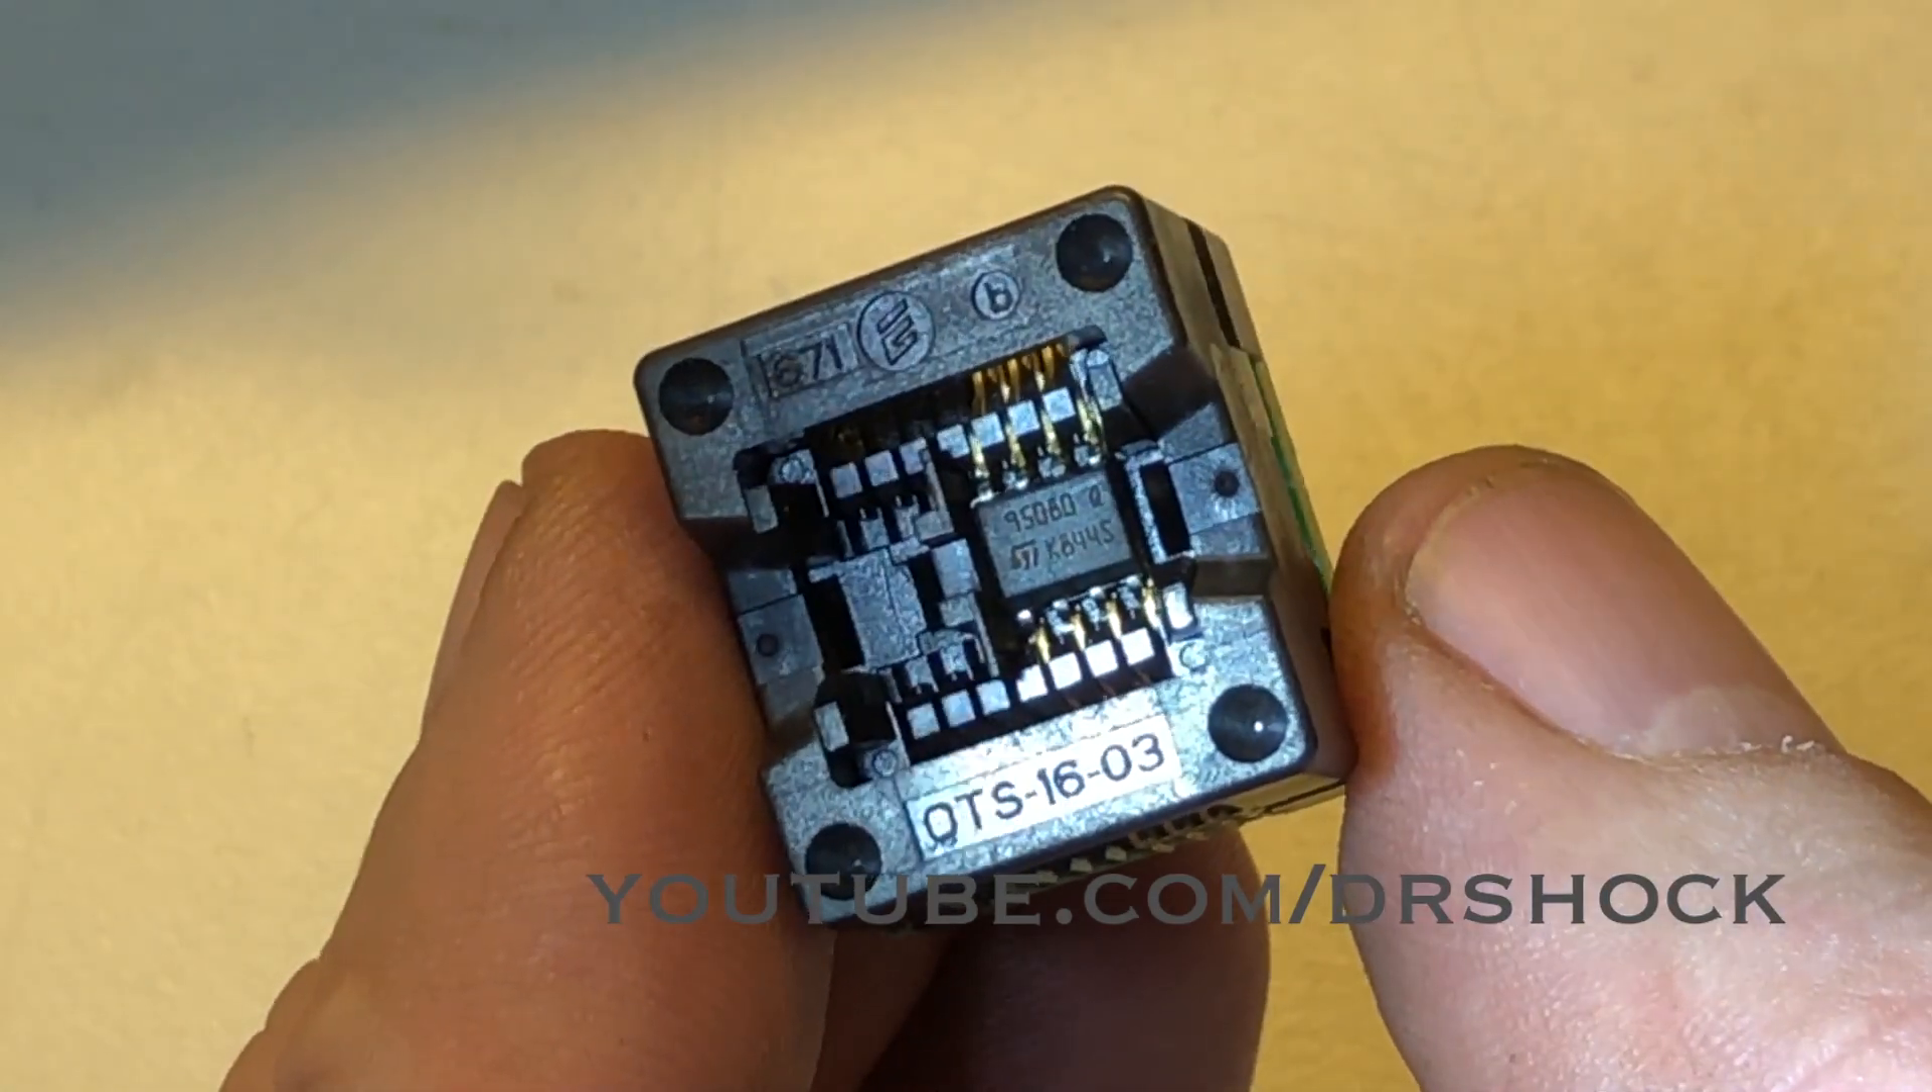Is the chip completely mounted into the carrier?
Yes.